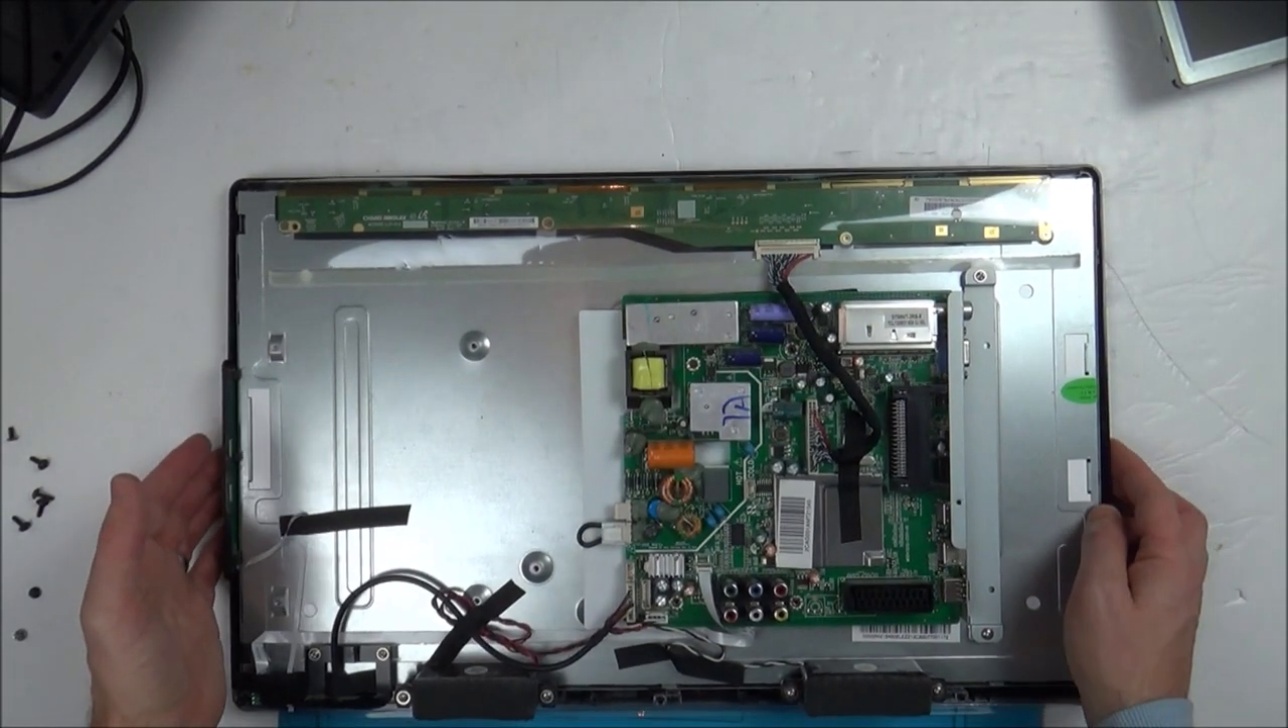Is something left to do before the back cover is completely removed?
No.